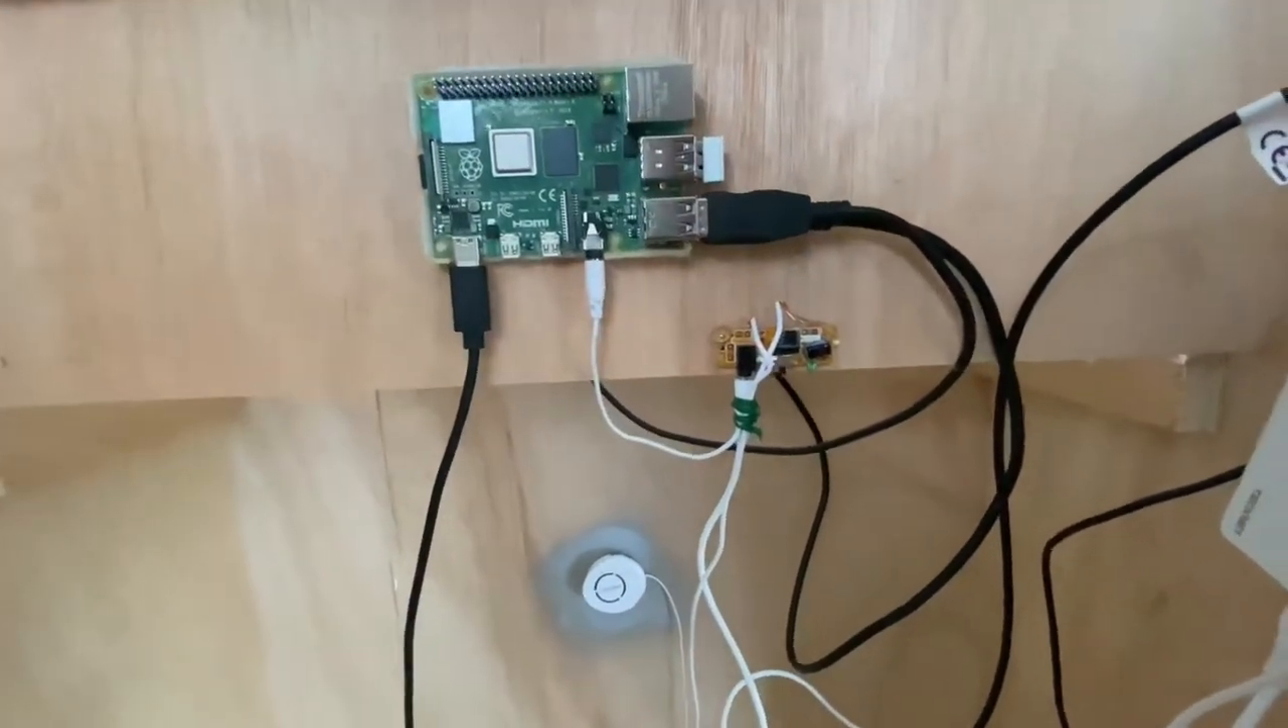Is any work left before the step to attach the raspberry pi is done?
No.